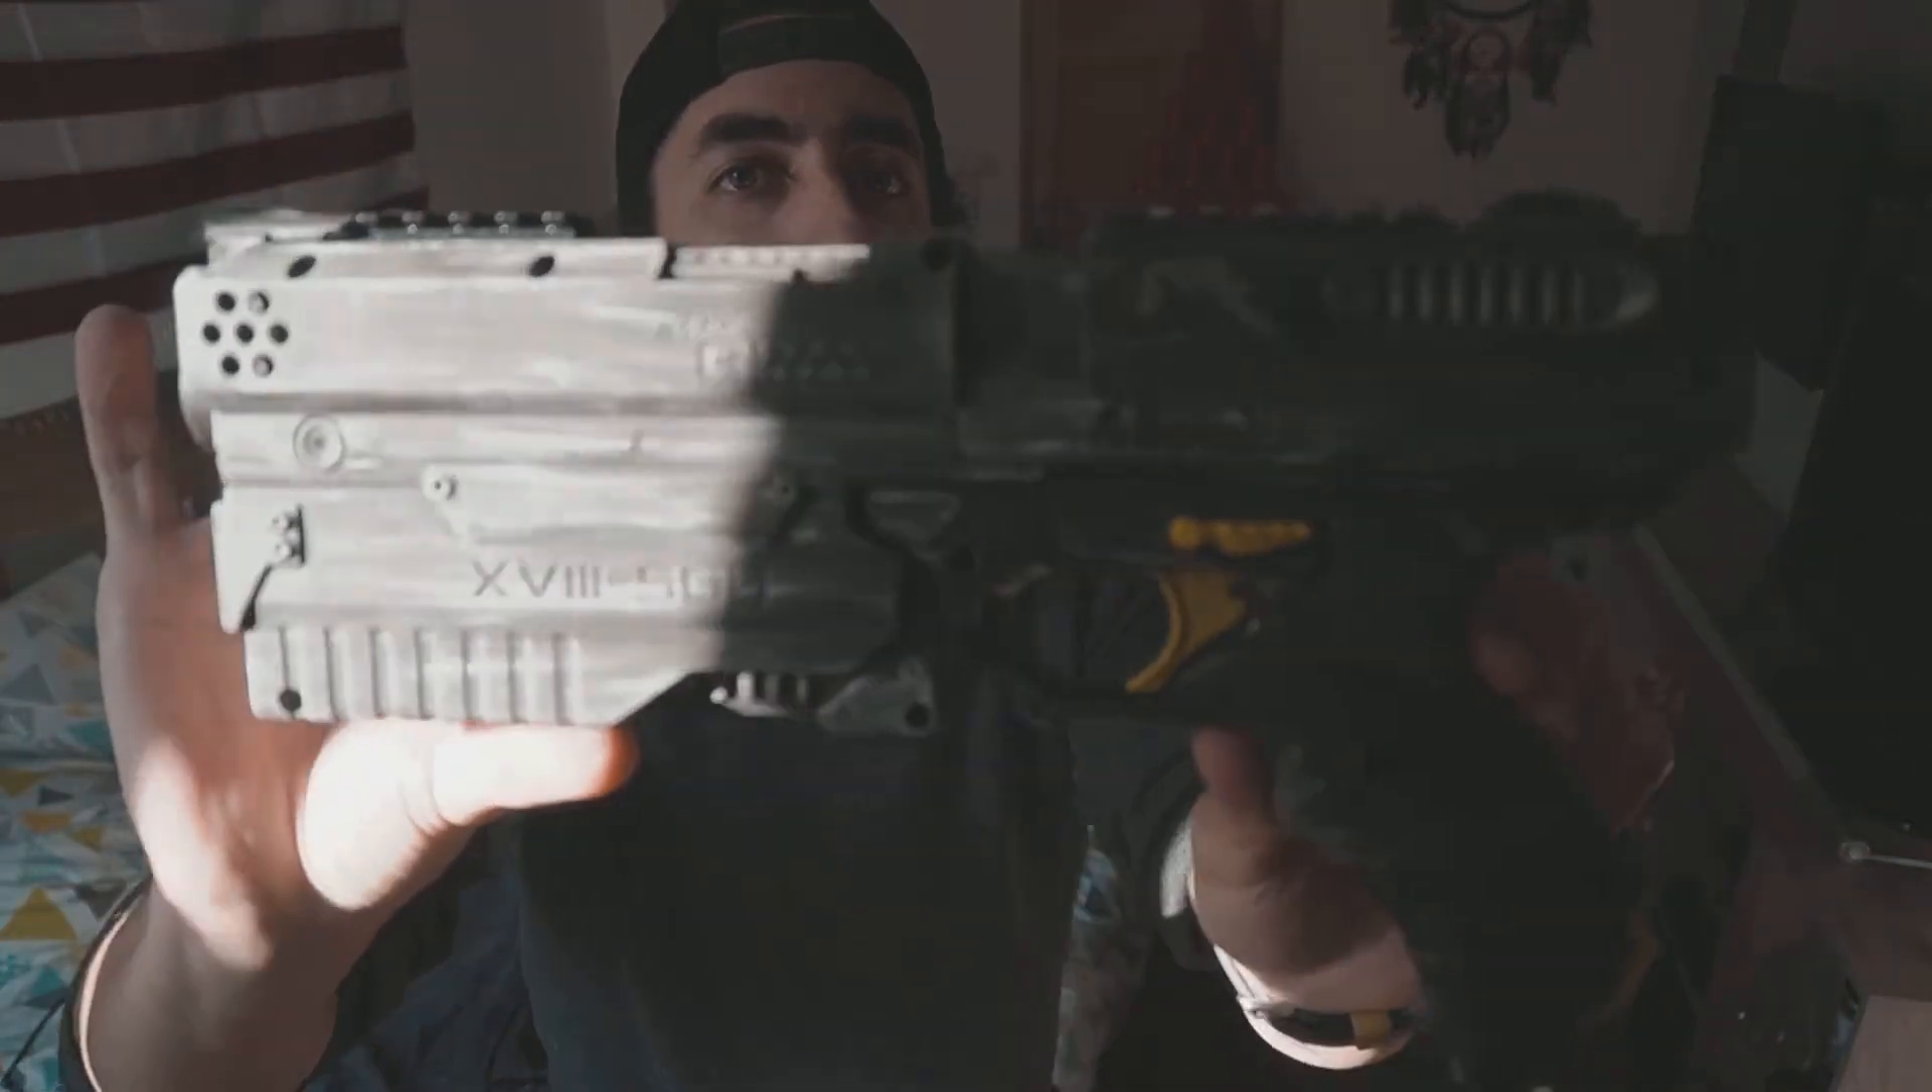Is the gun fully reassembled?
Yes.